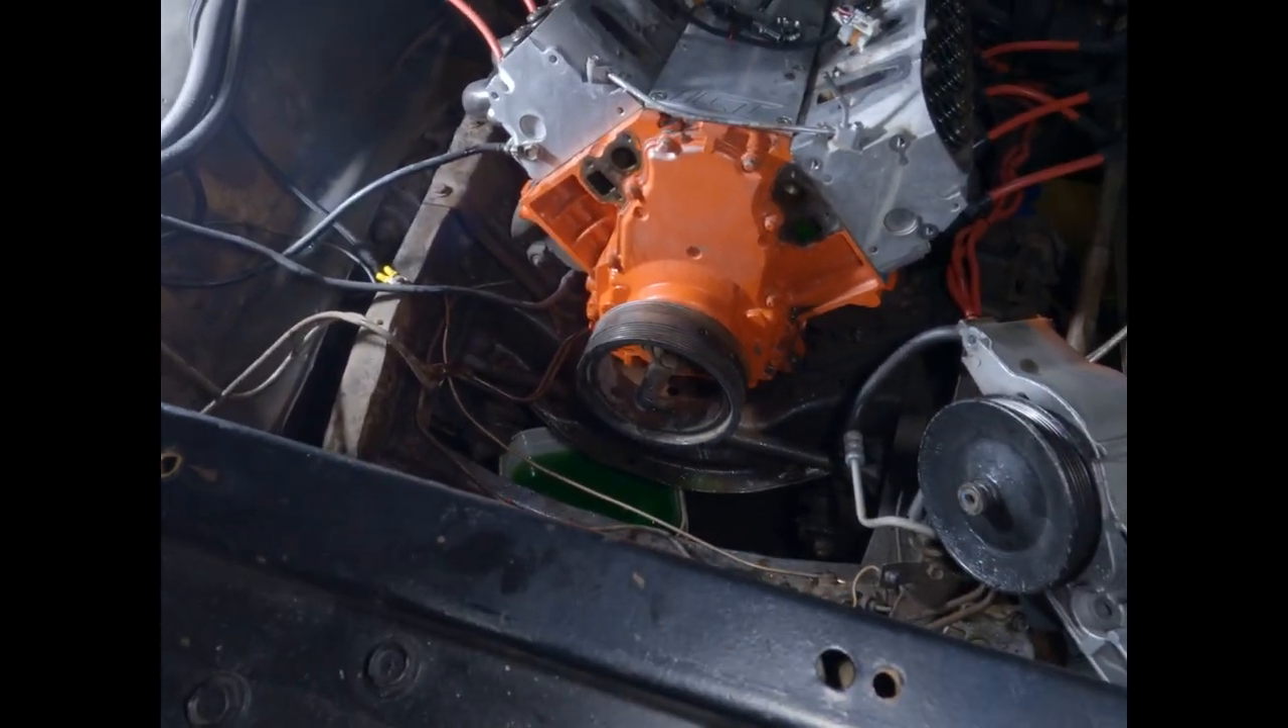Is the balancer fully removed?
No.